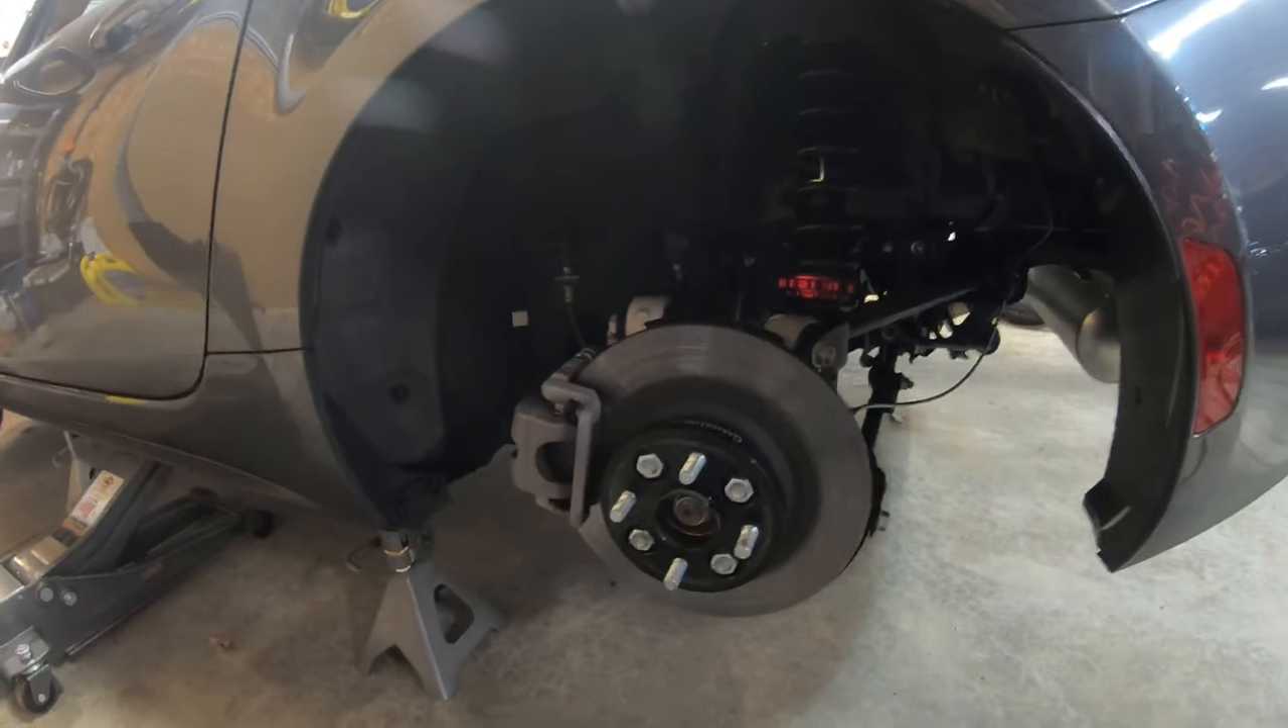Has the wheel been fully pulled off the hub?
Yes.